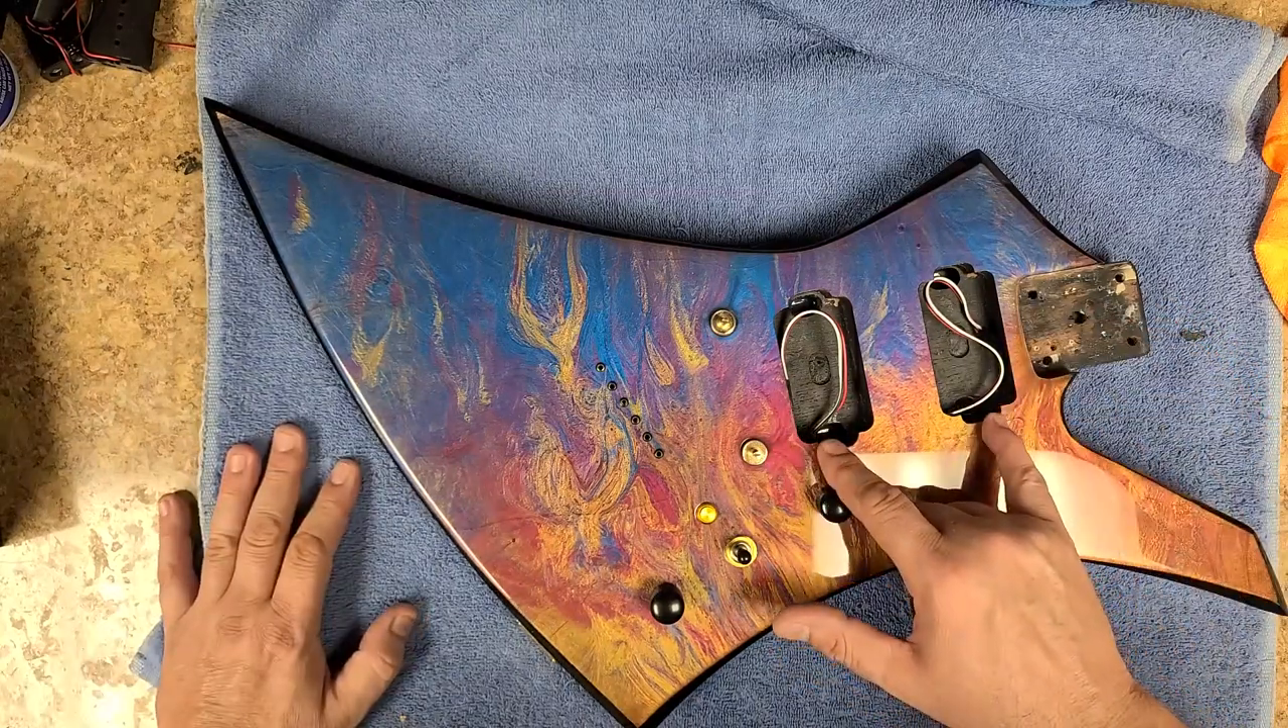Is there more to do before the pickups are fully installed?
Yes.